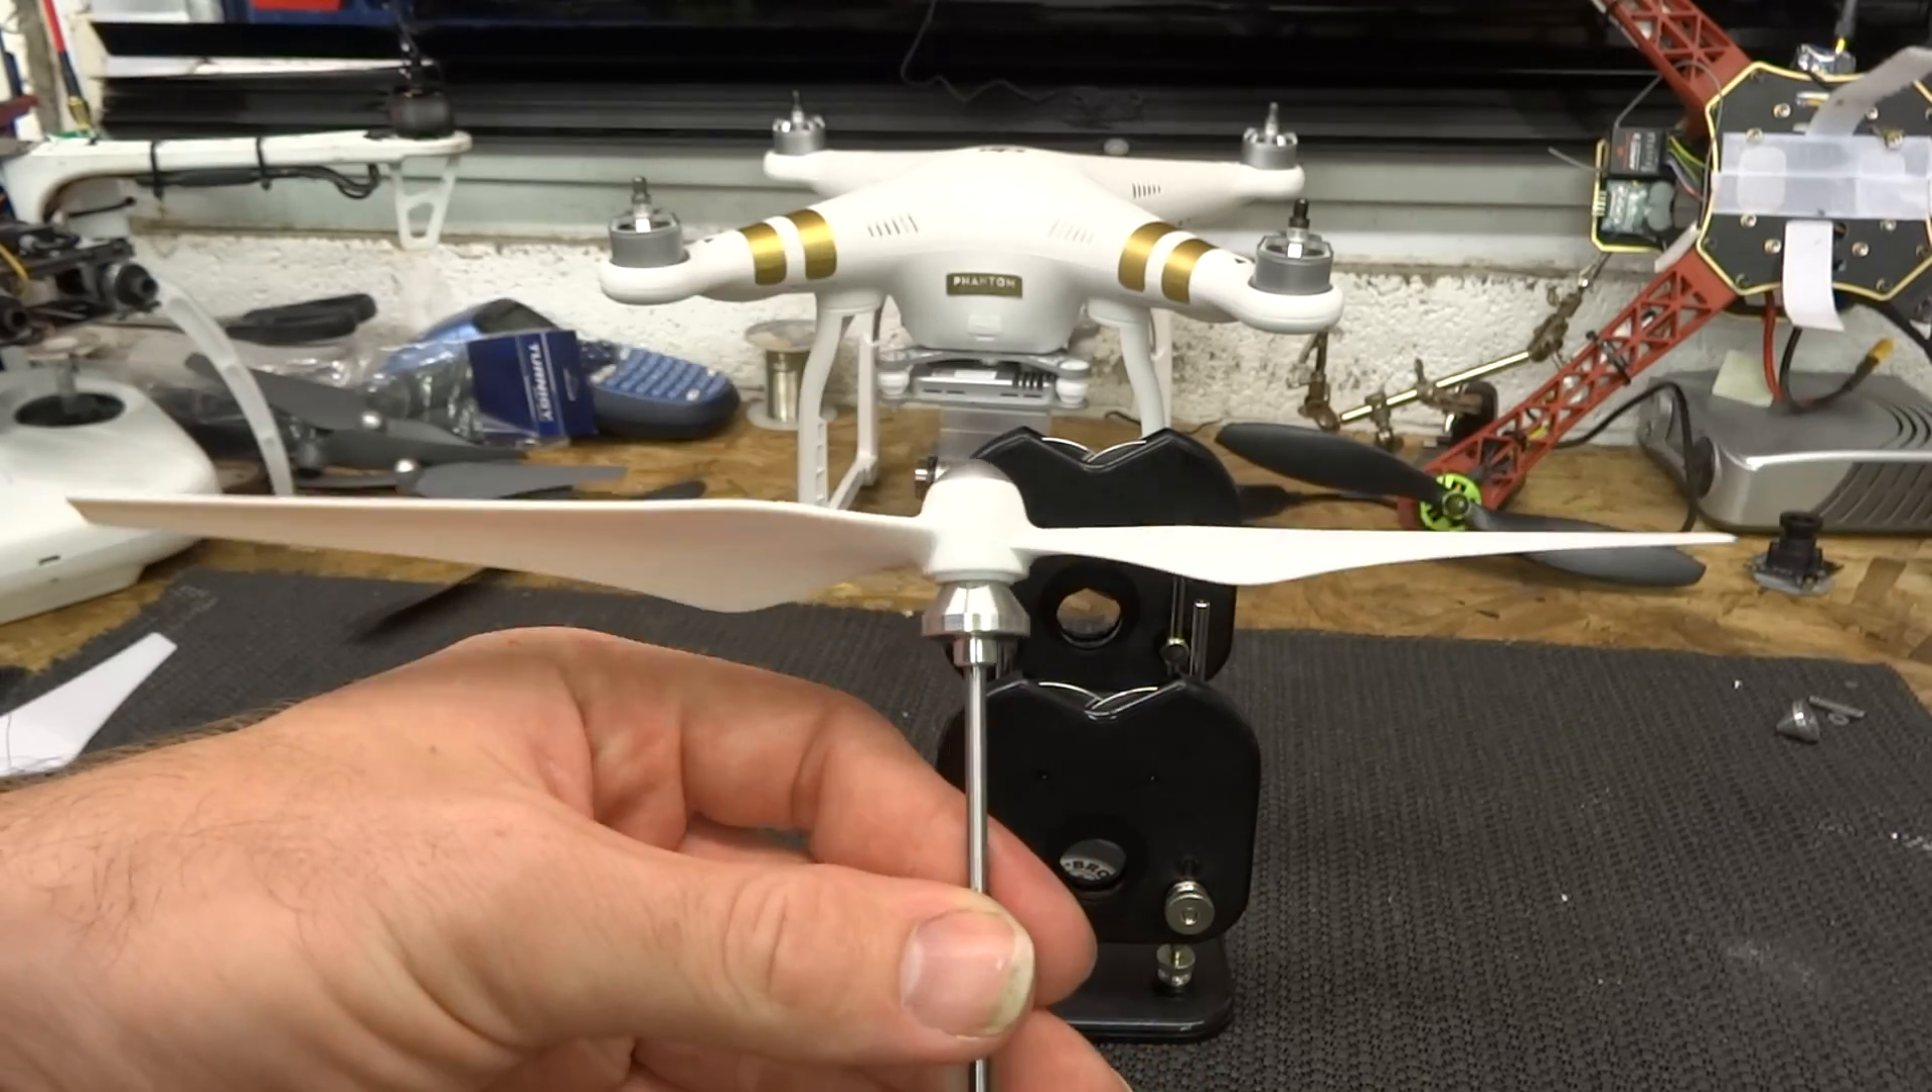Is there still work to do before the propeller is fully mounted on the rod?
No.